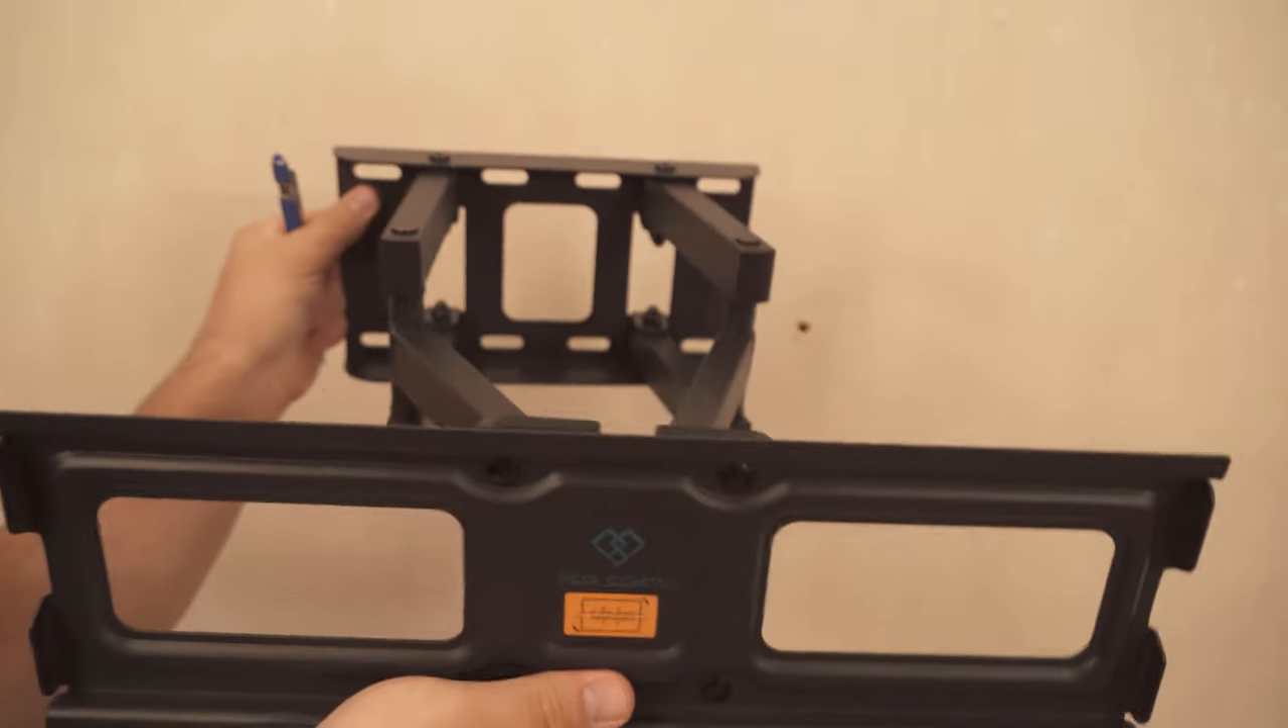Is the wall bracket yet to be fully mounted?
Yes.